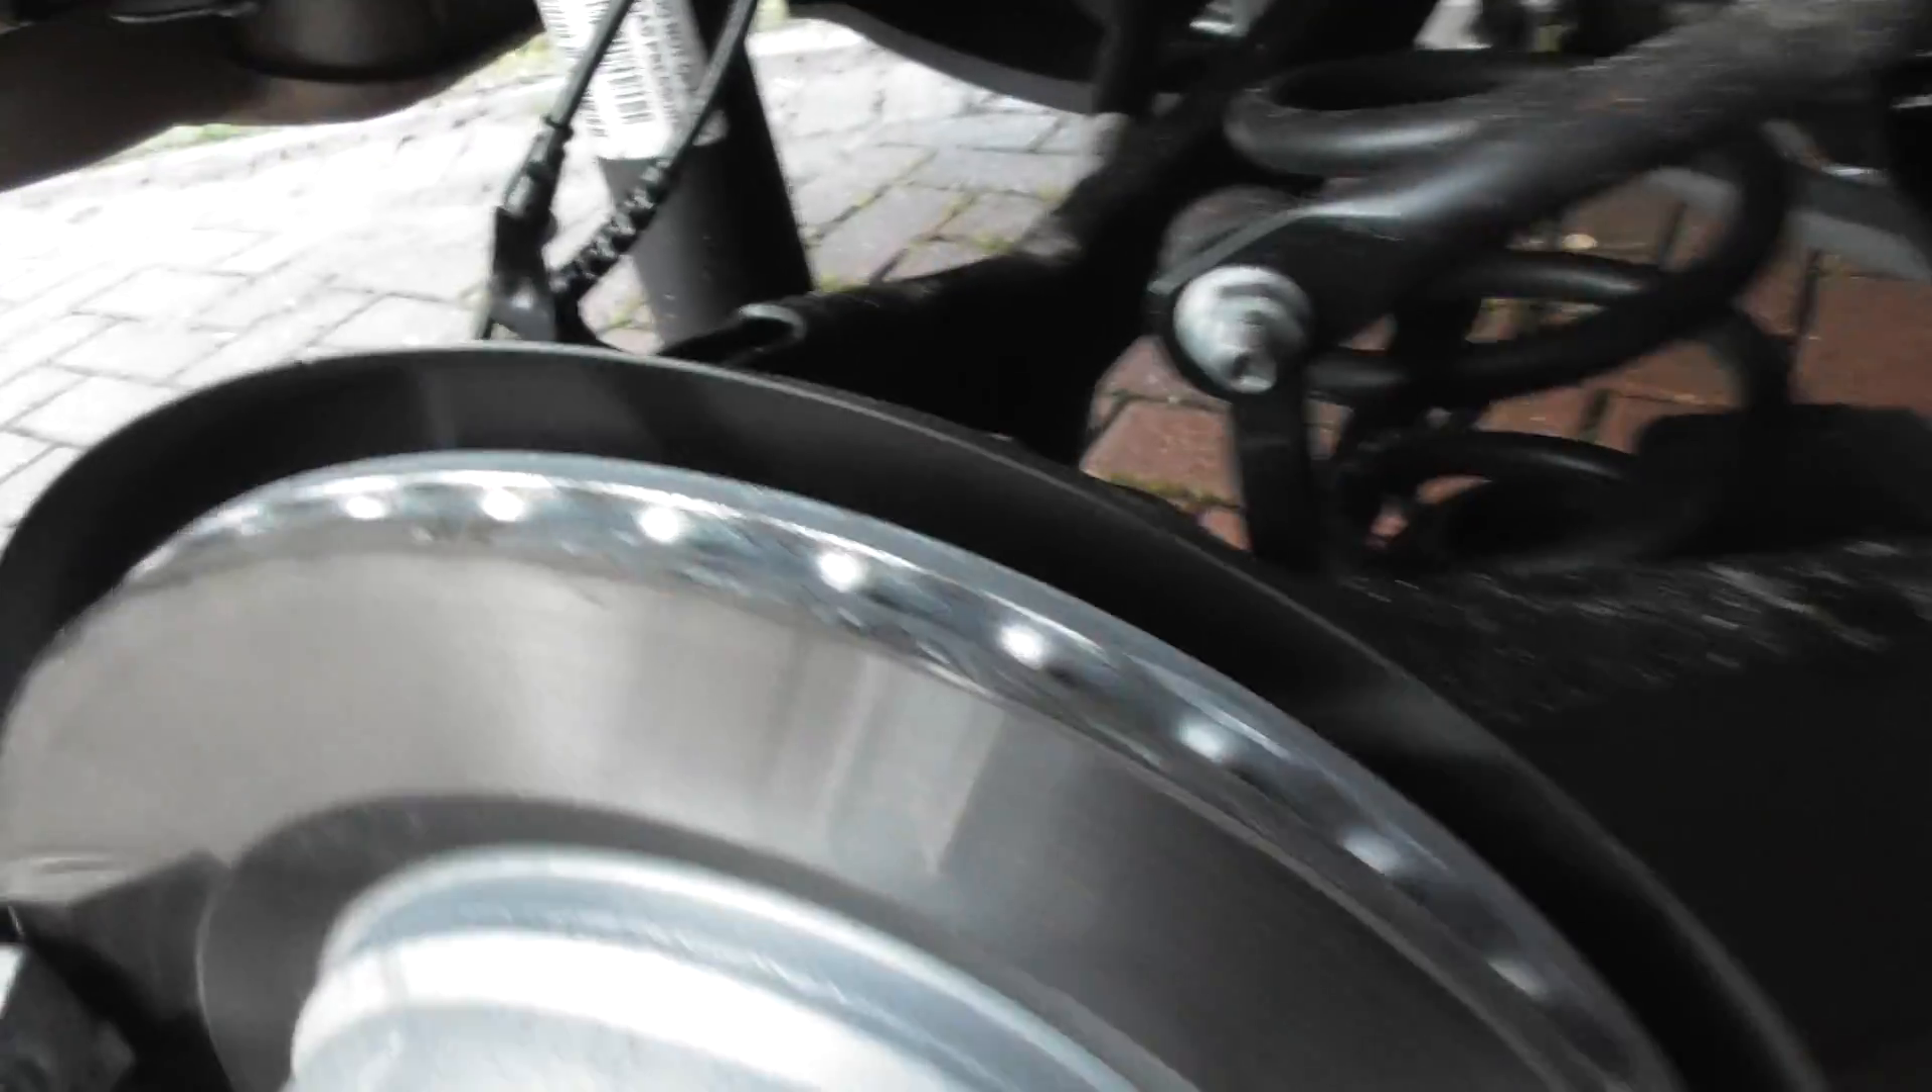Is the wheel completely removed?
Yes.